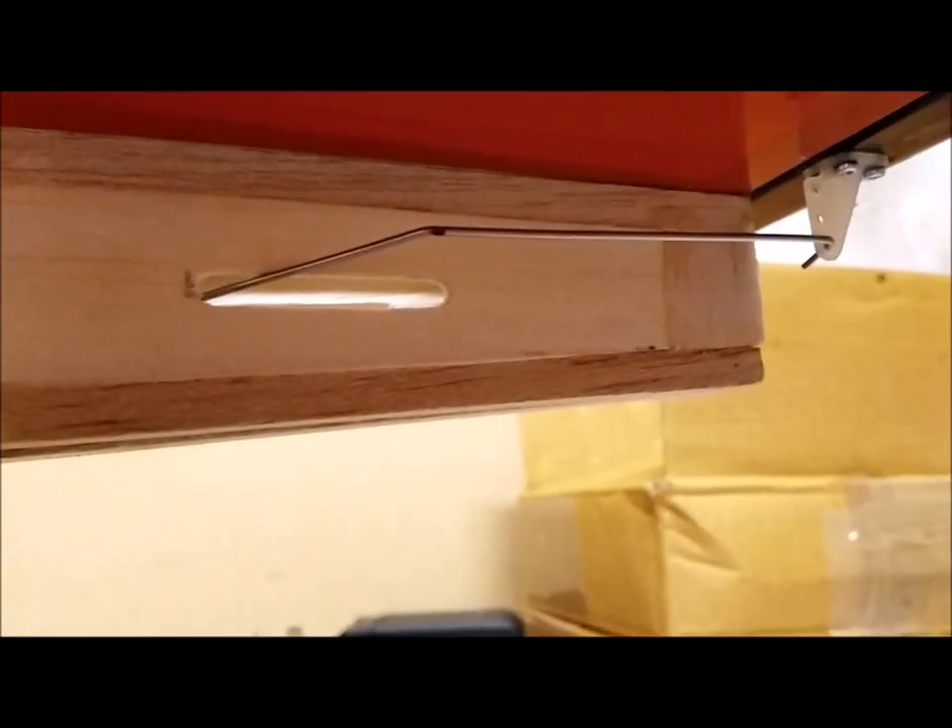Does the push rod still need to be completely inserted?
No.